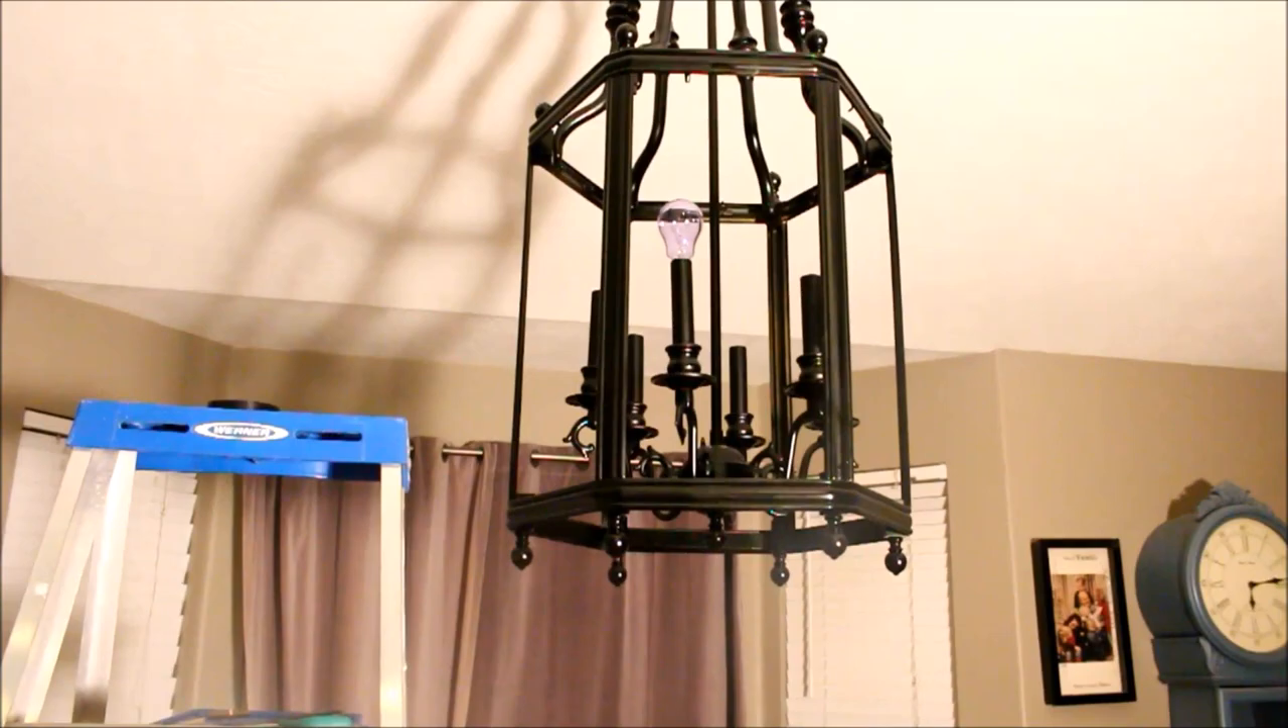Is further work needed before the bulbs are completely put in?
Yes.